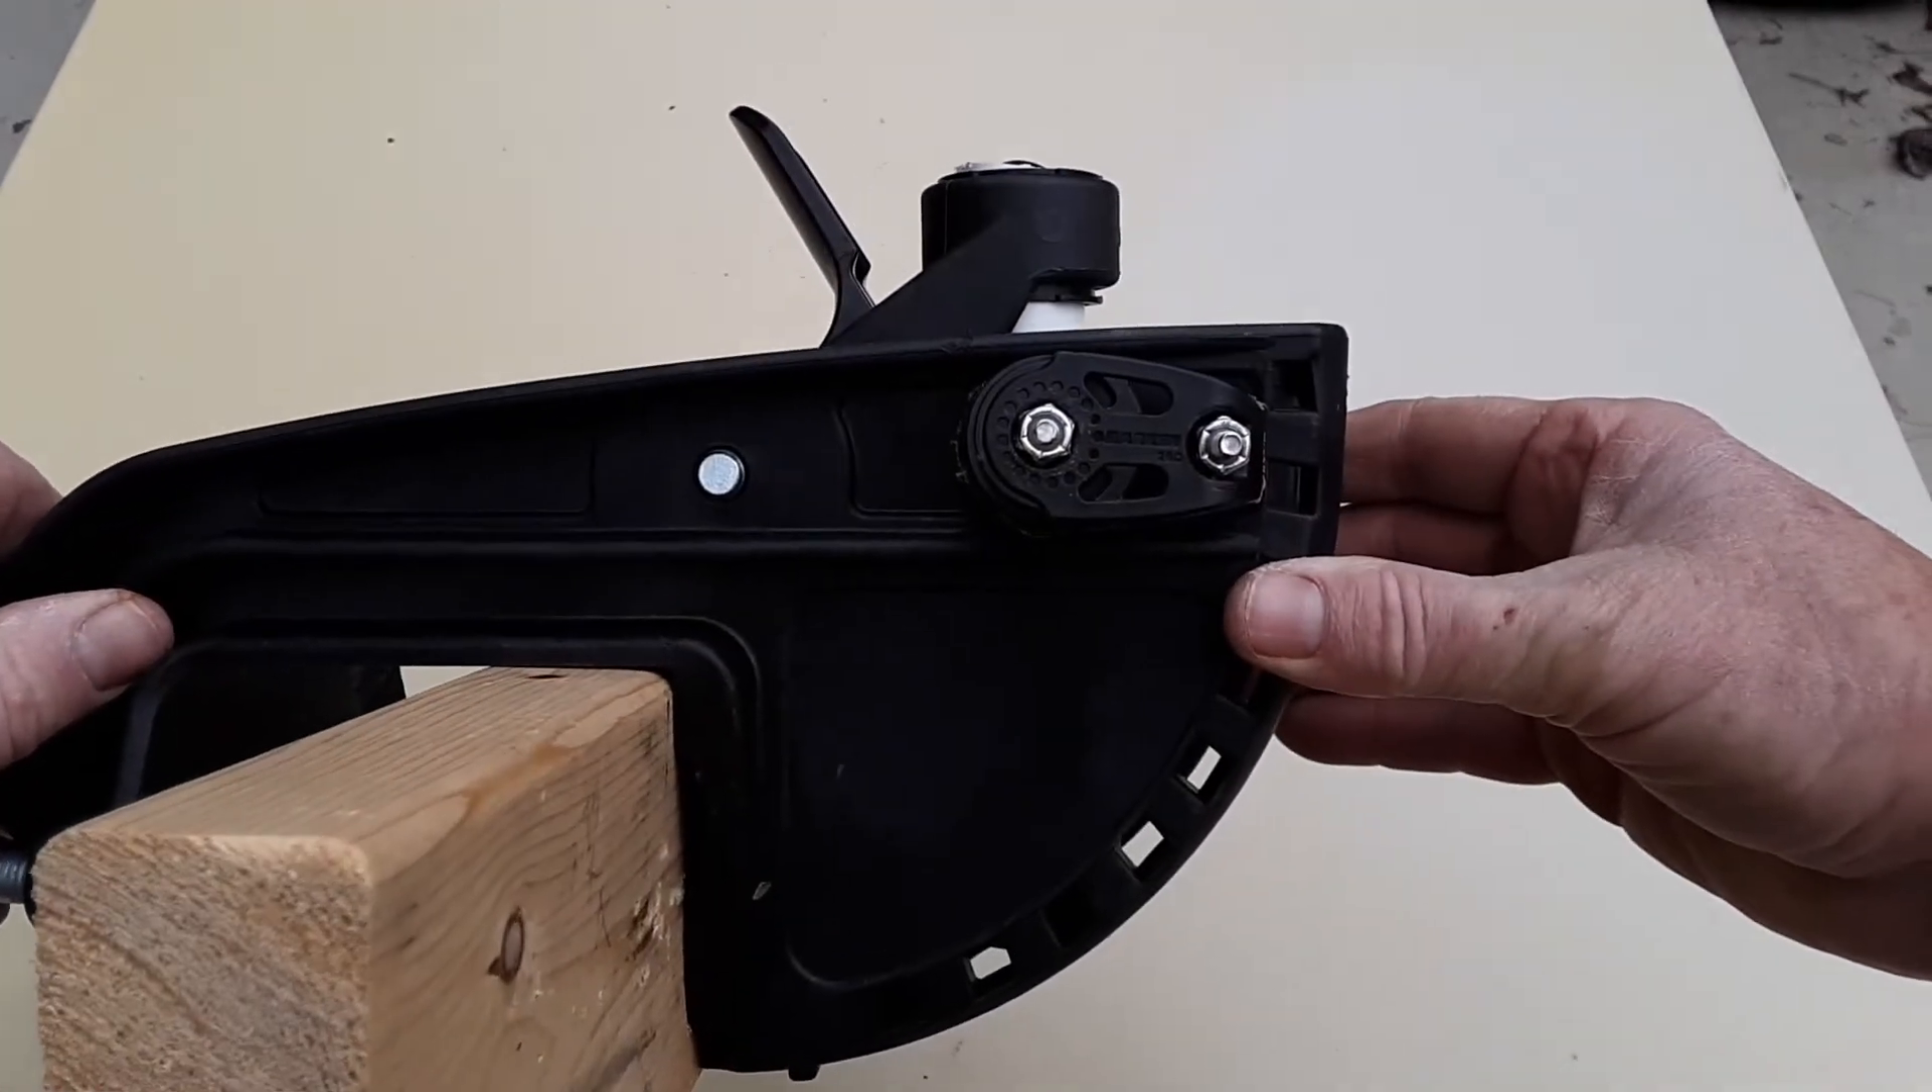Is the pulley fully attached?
Yes.